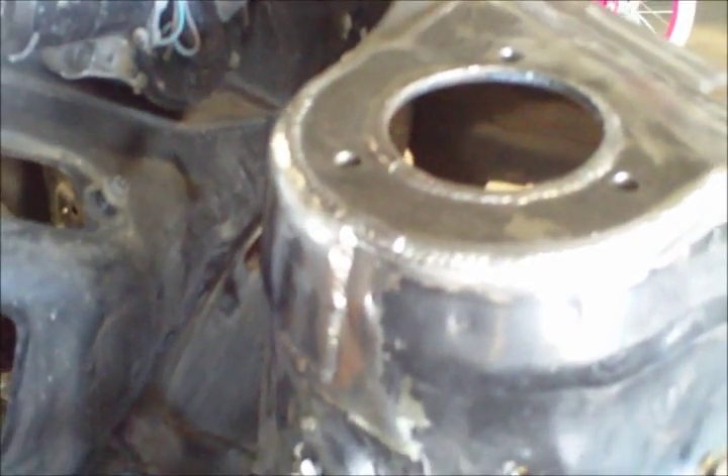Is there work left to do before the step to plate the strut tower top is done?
No.